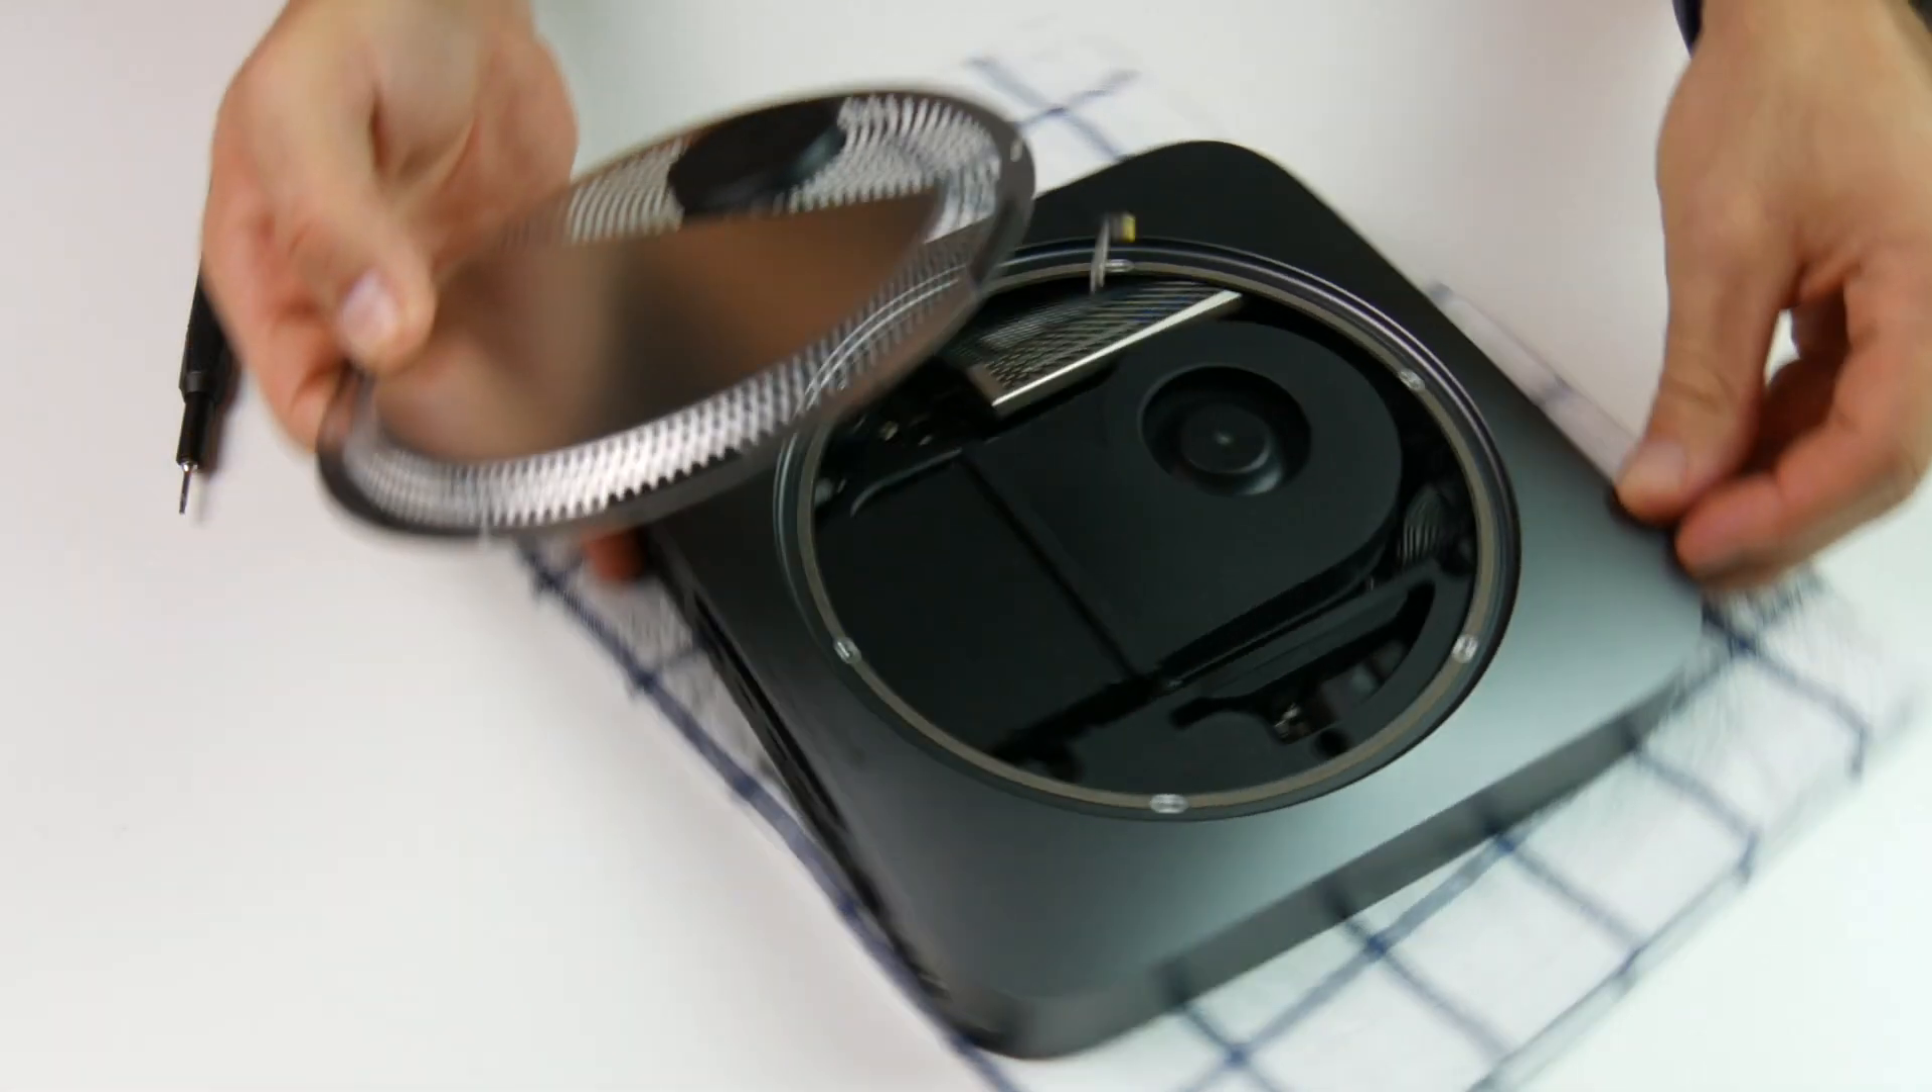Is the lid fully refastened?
No.